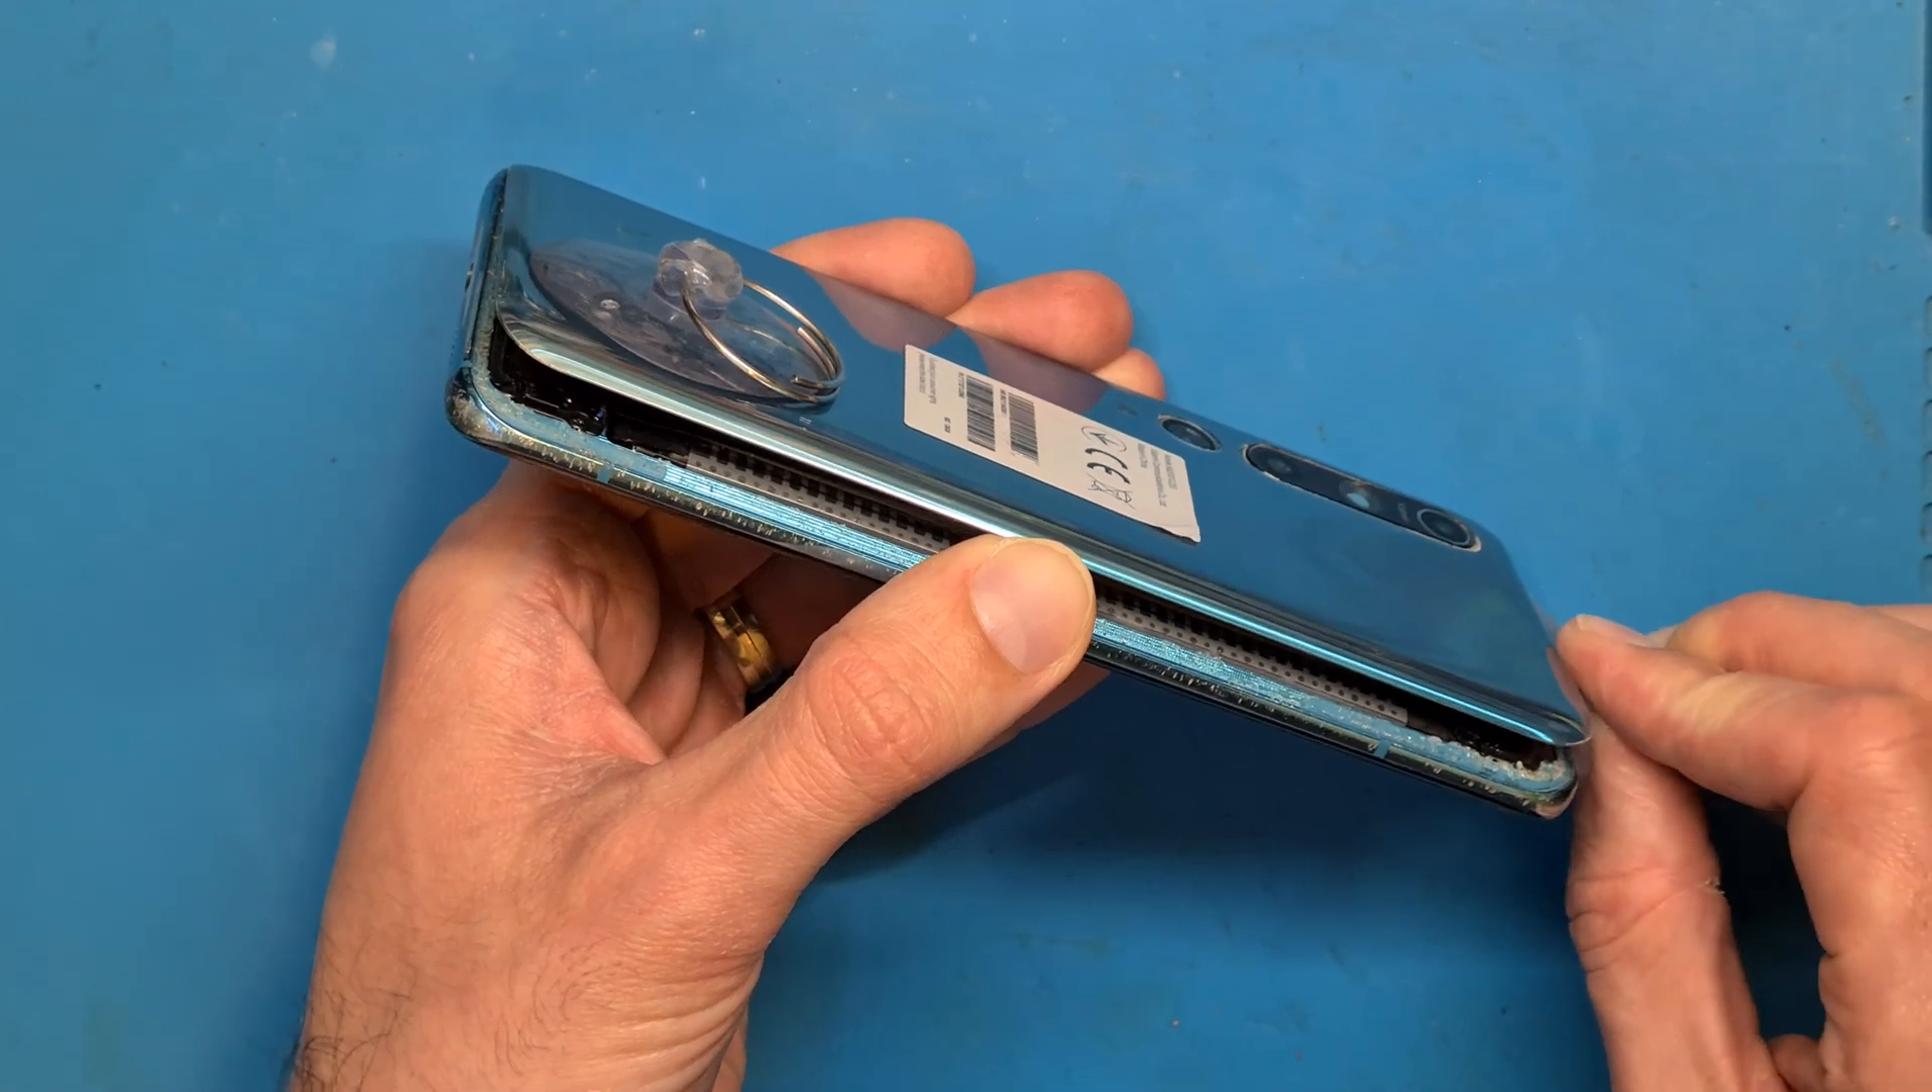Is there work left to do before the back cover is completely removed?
Yes.